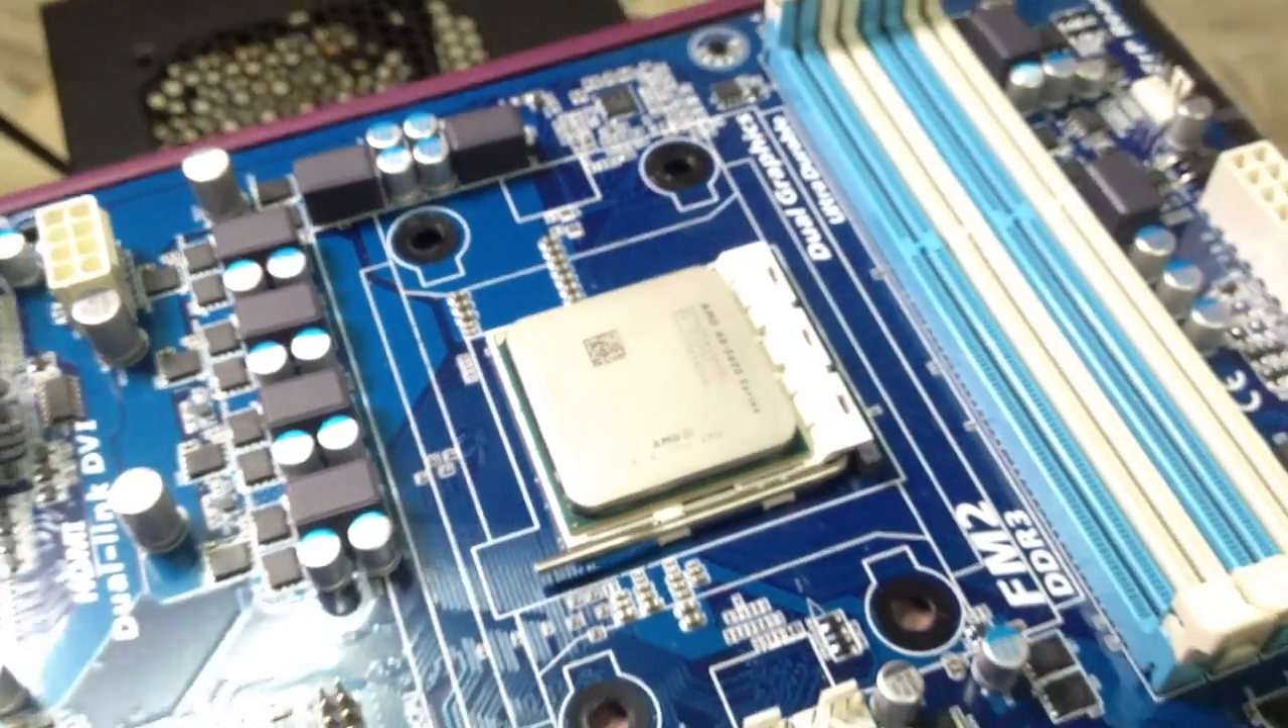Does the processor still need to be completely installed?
No.